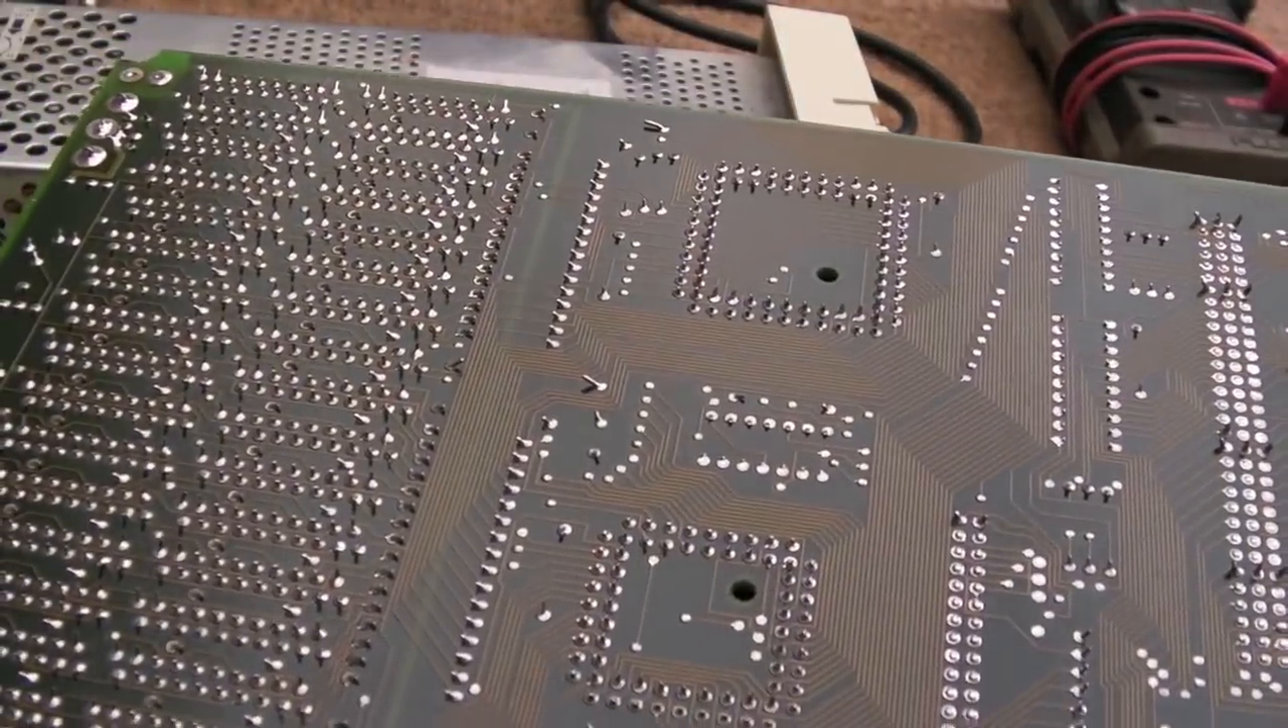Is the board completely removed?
Yes.